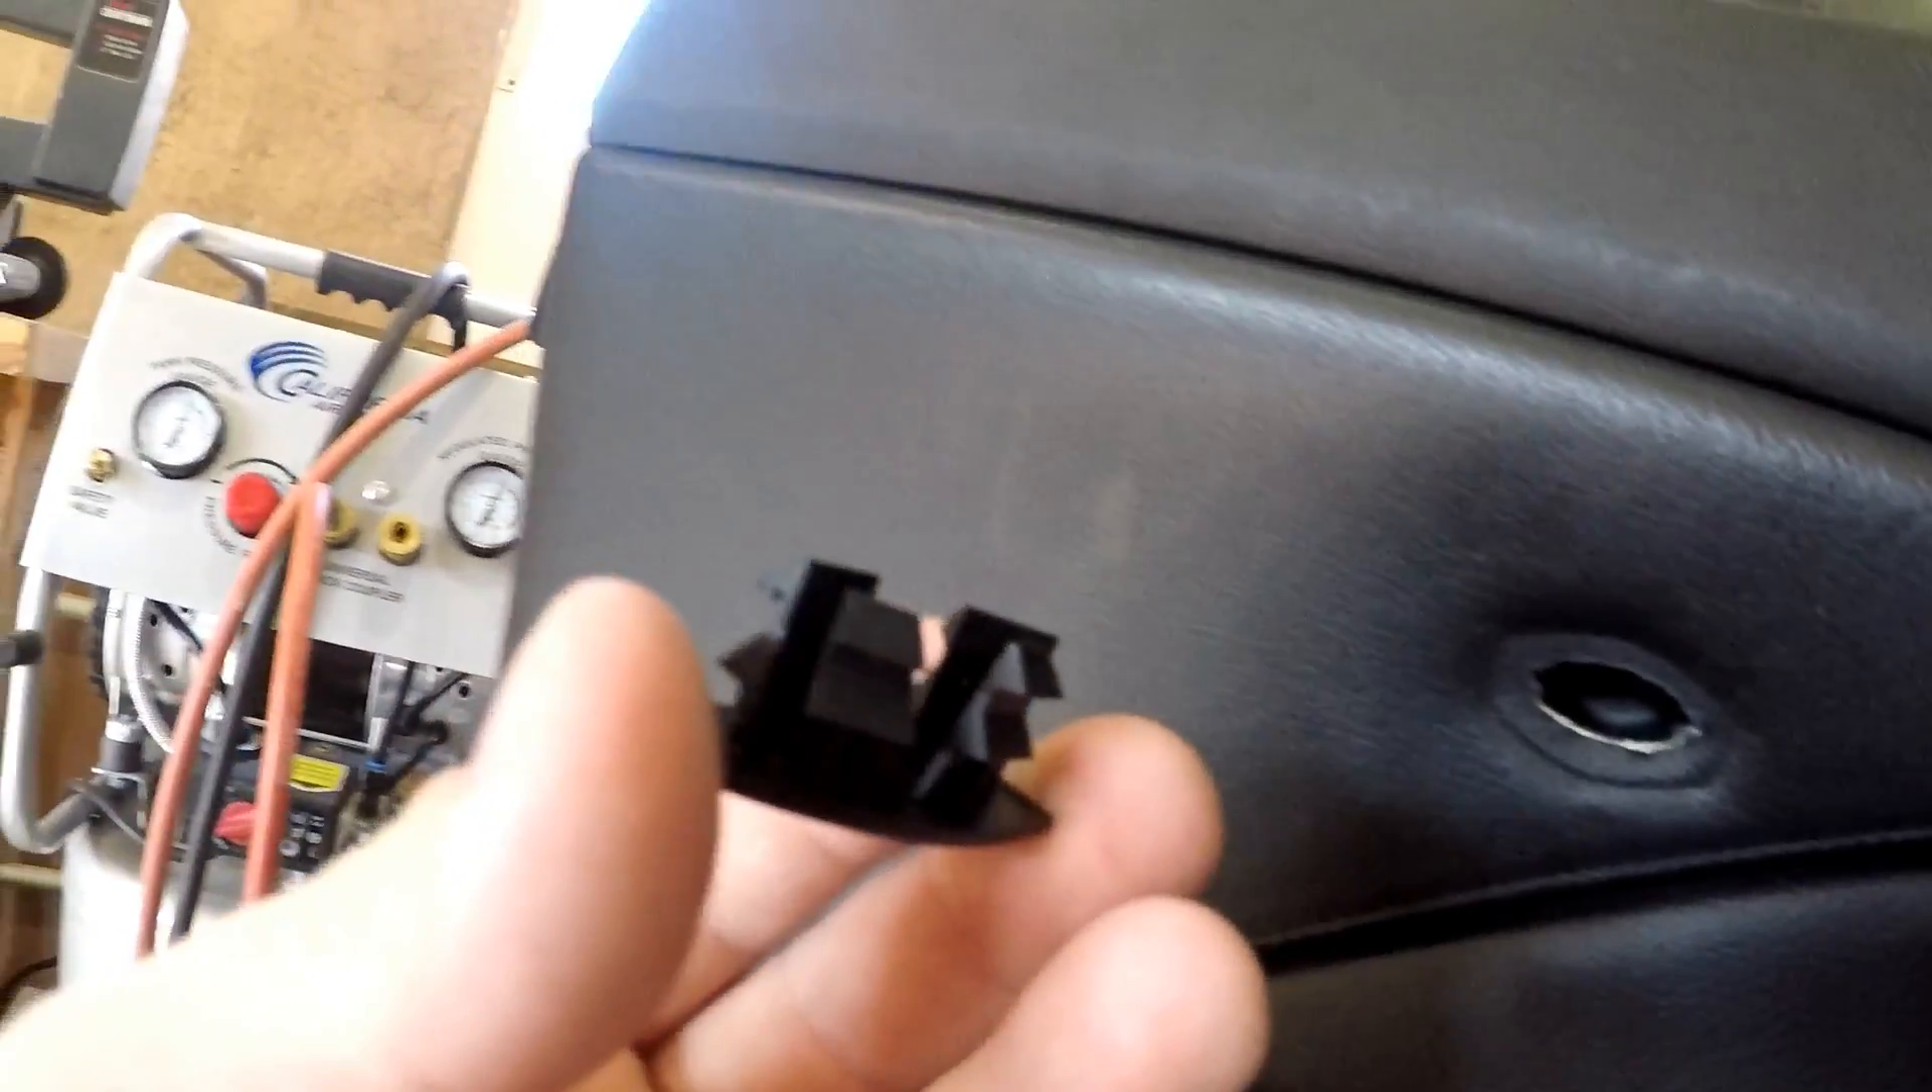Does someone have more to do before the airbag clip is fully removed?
No.